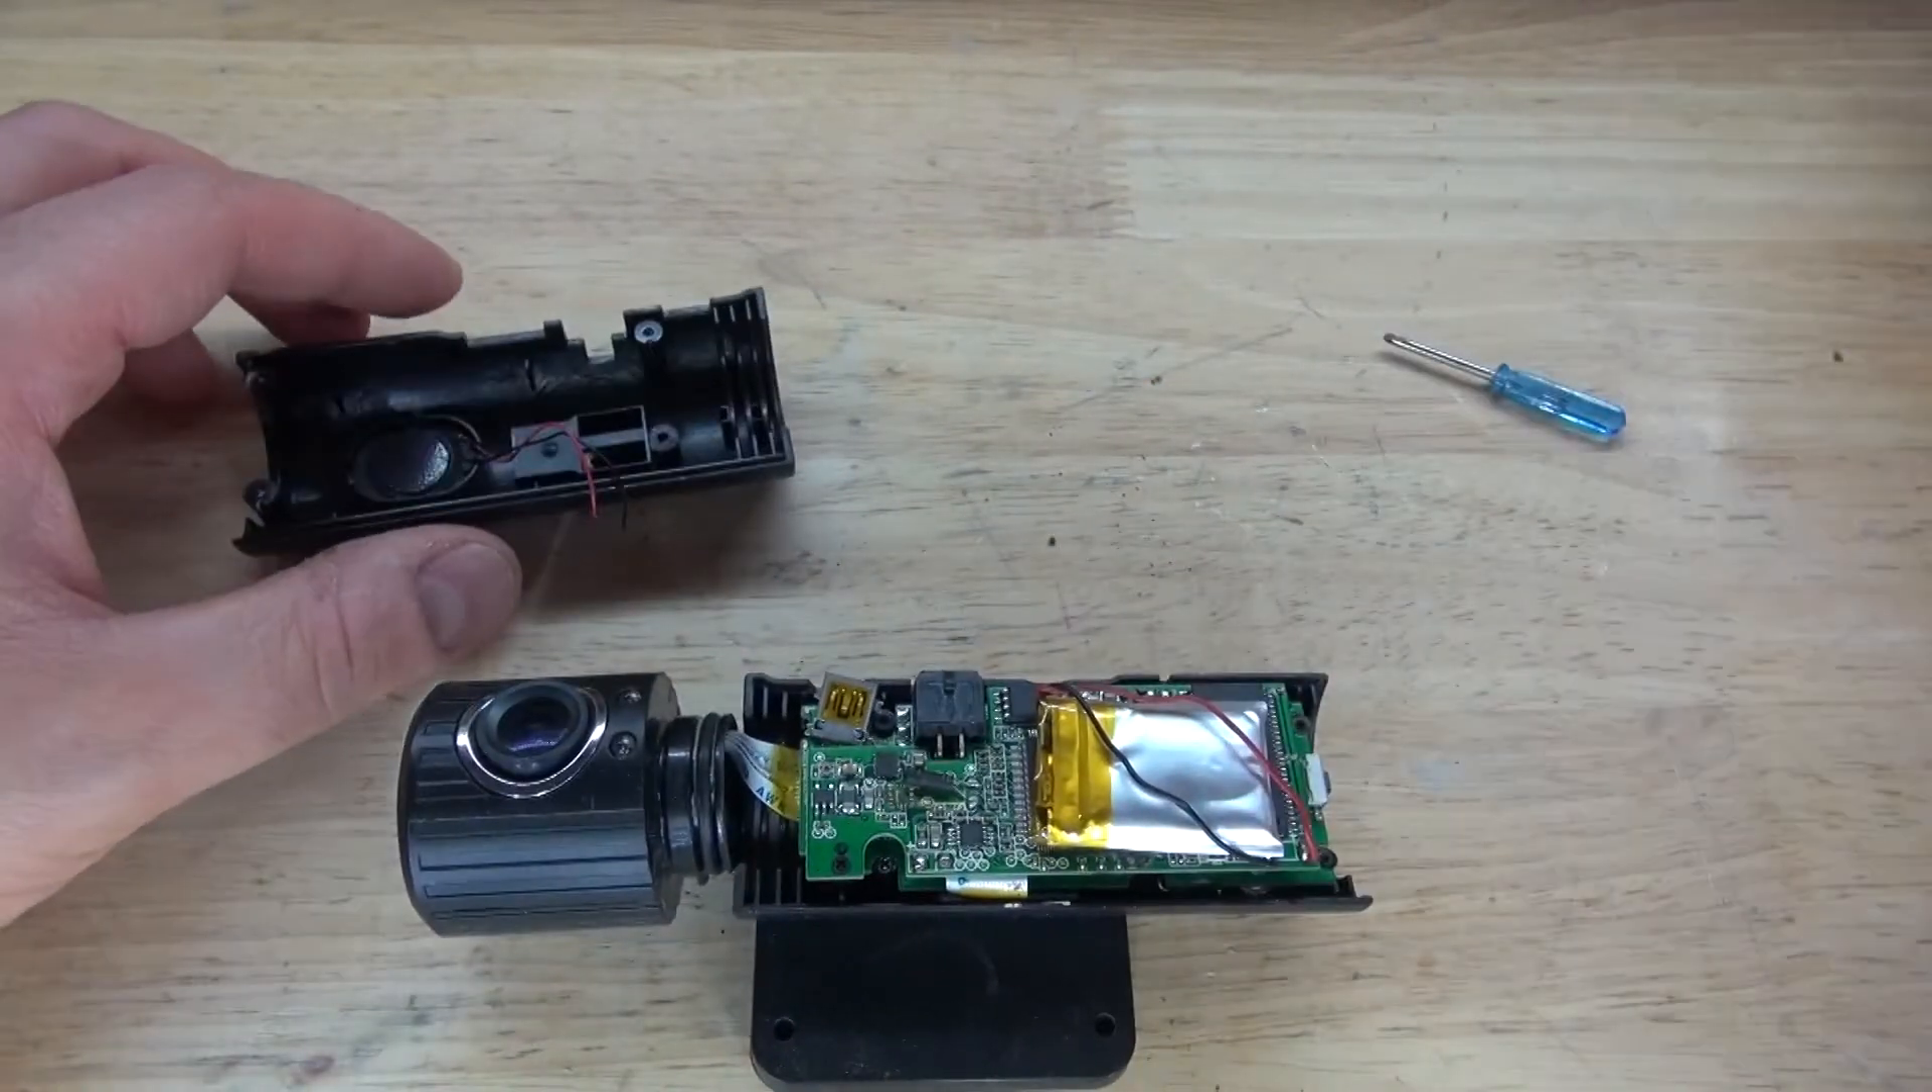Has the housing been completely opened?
Yes.